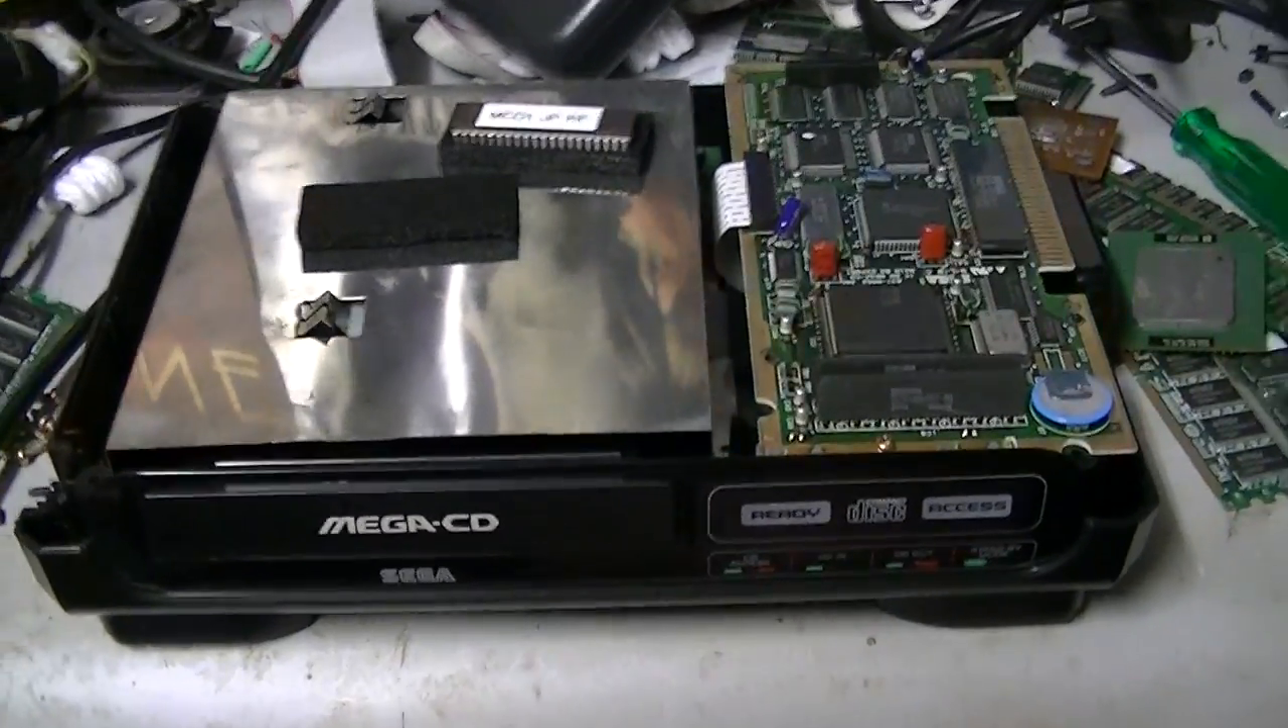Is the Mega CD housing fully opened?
Yes.